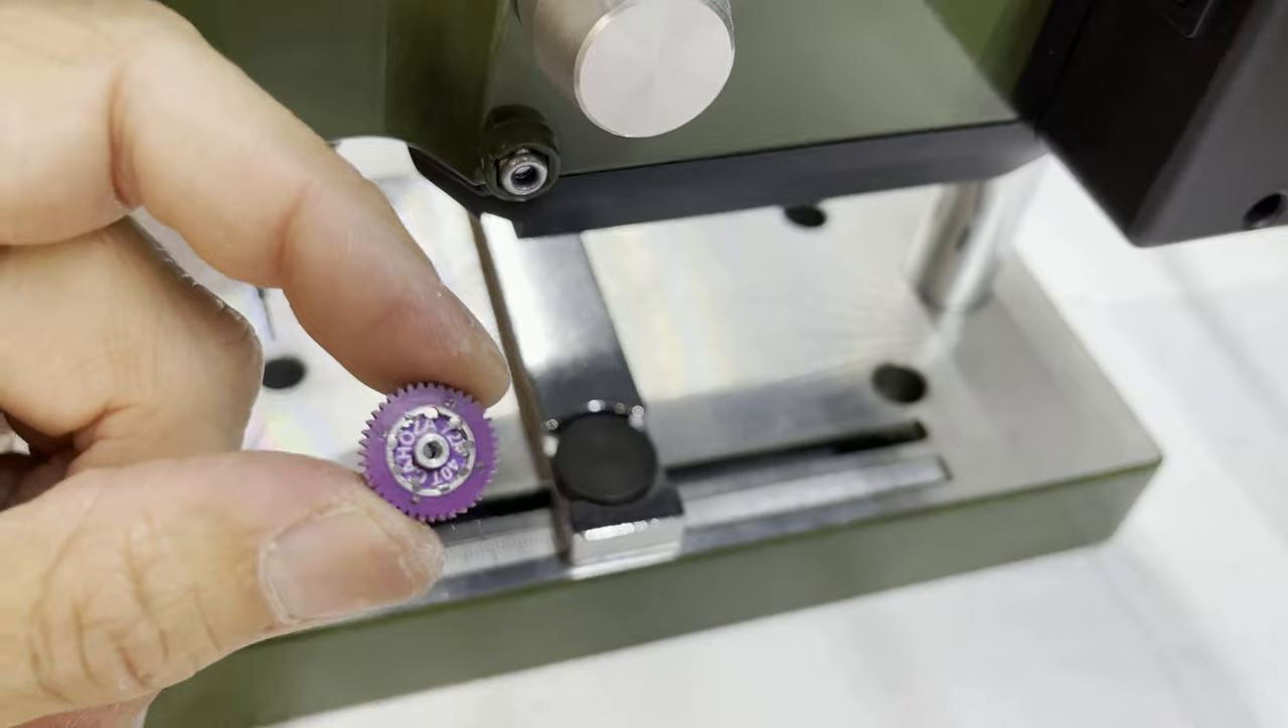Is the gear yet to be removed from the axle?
No.